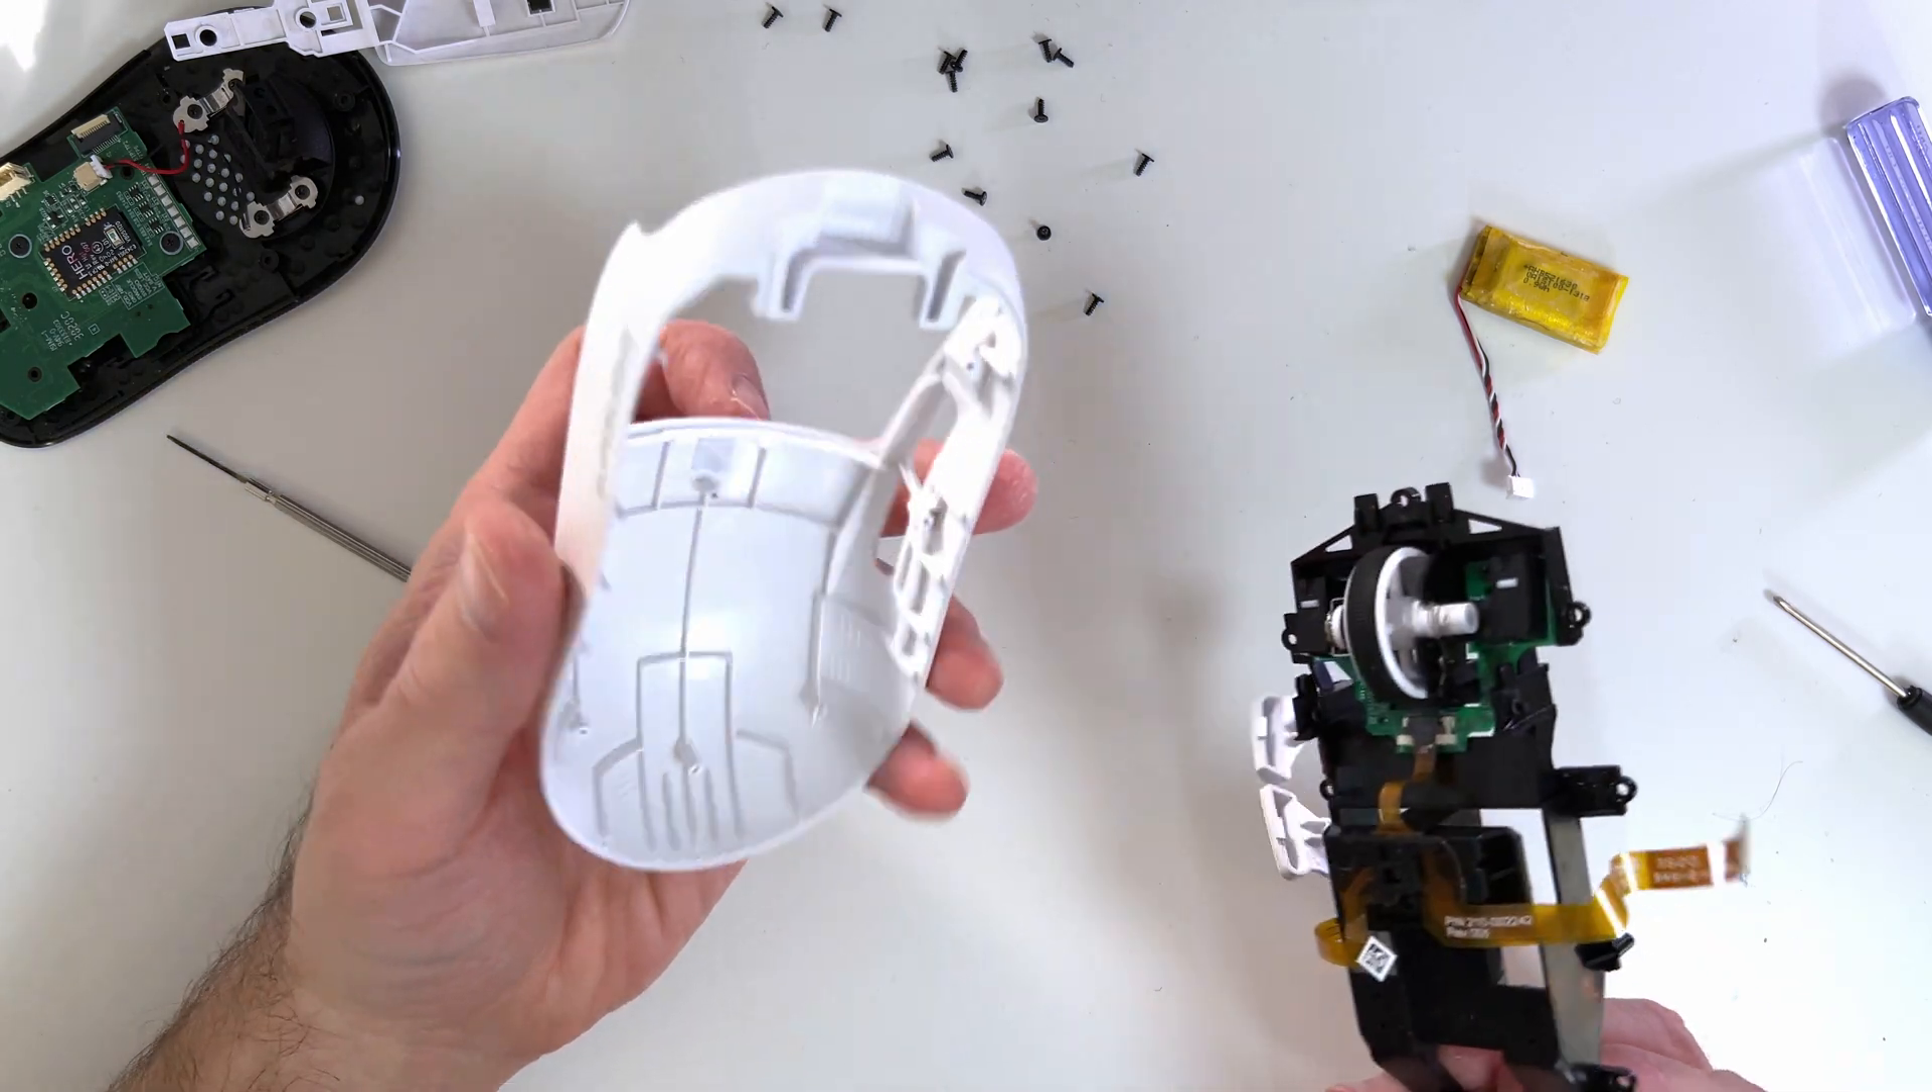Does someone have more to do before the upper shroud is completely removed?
No.